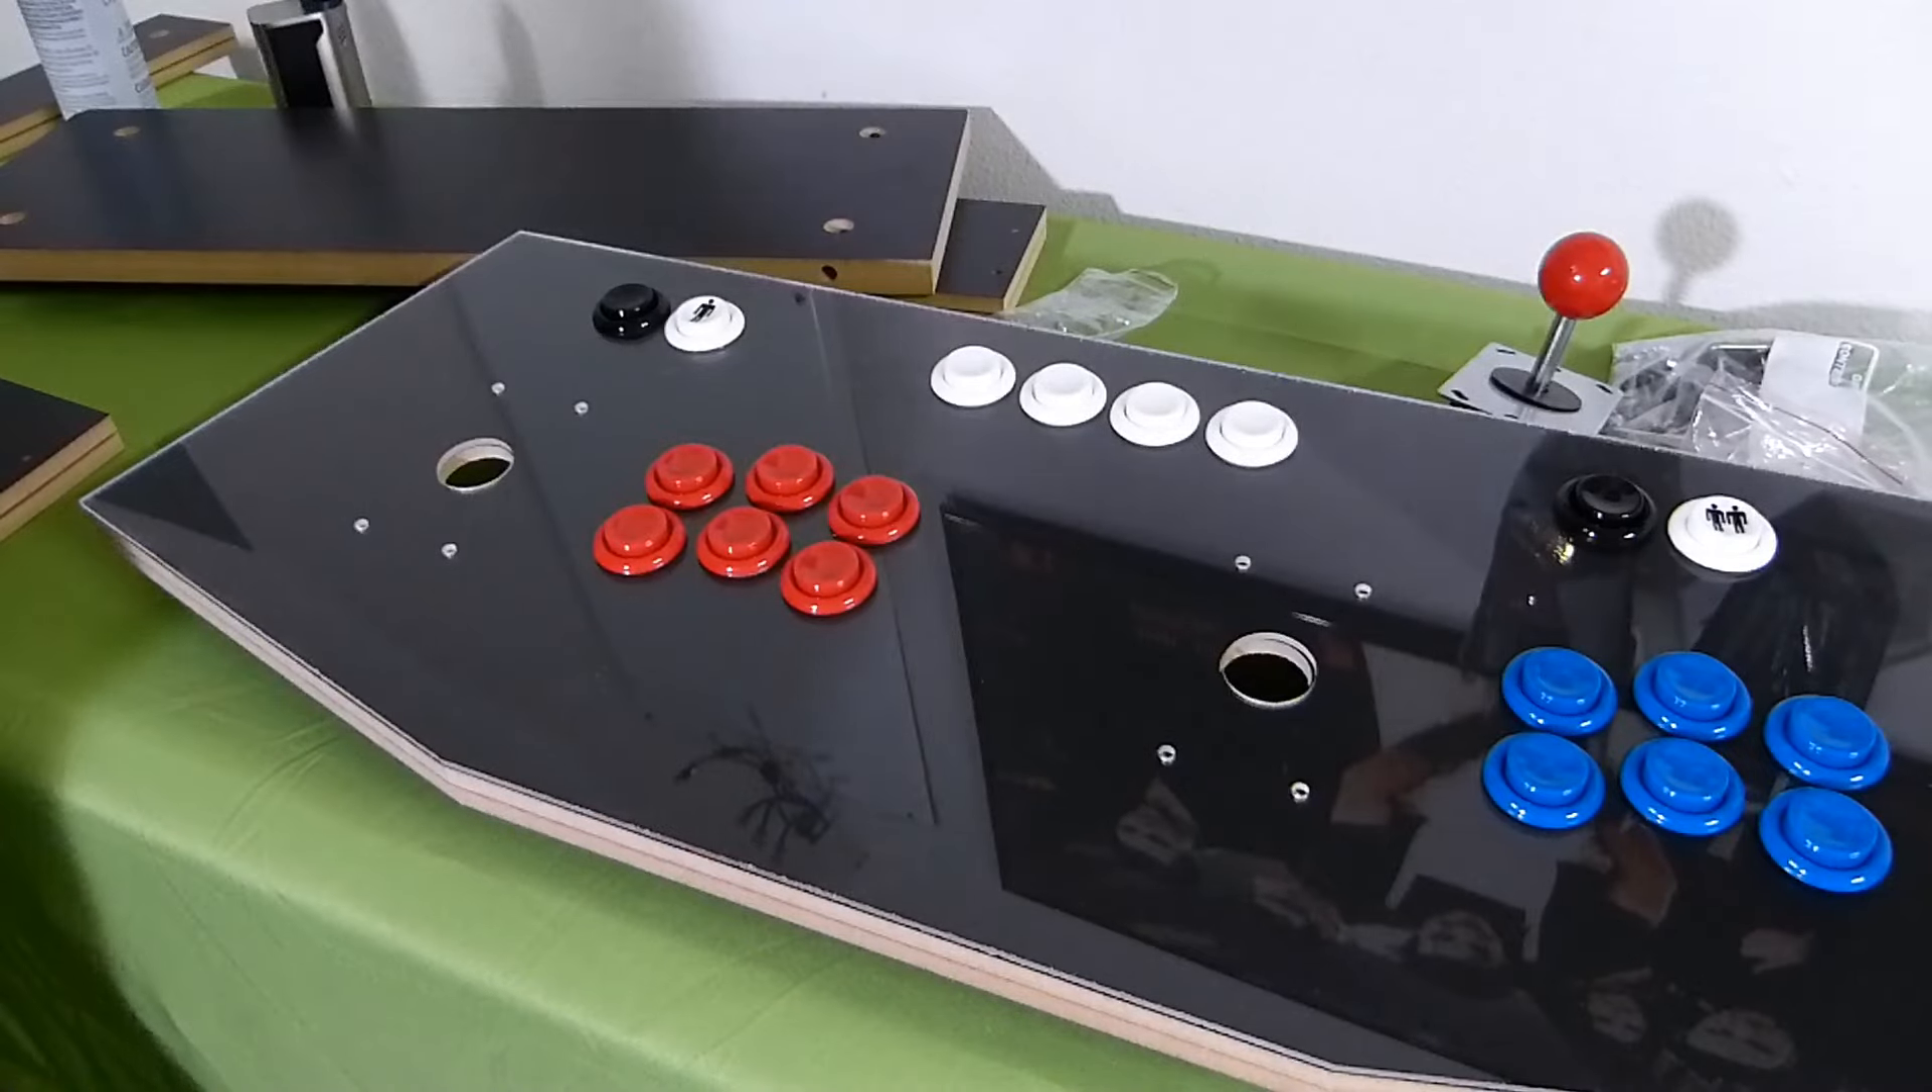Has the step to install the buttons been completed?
Yes.